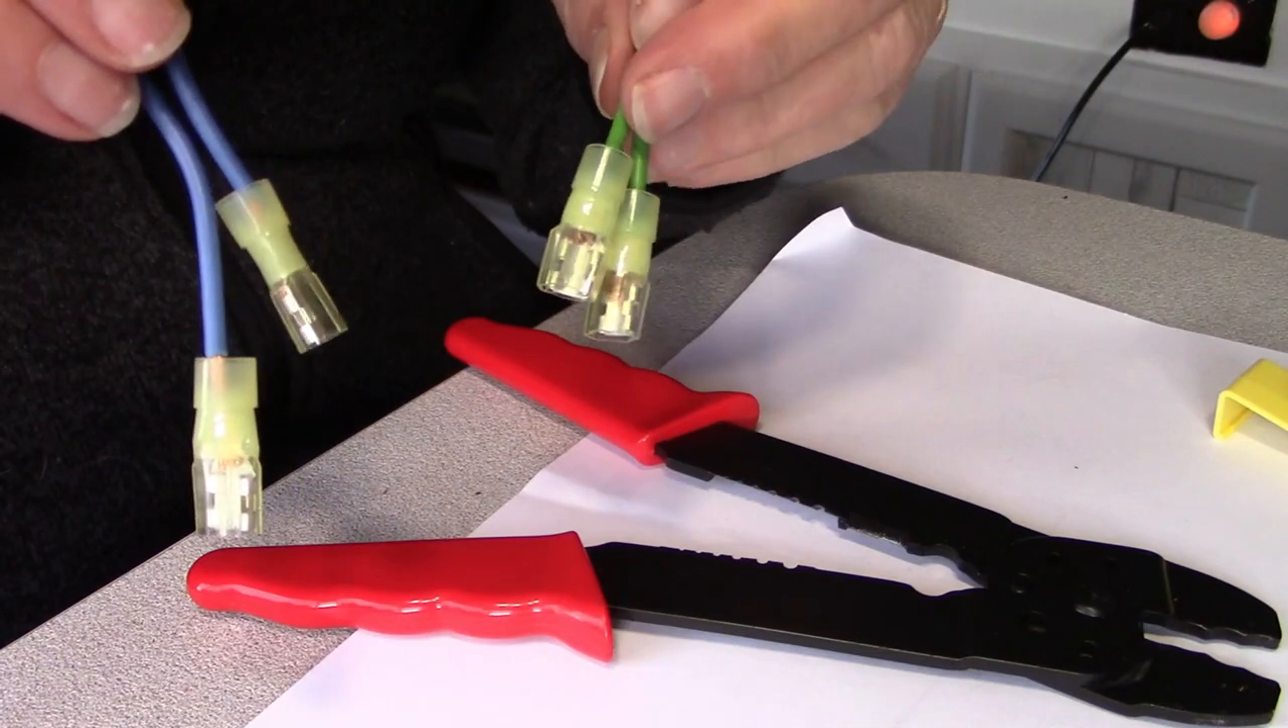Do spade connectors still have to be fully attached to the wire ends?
No.